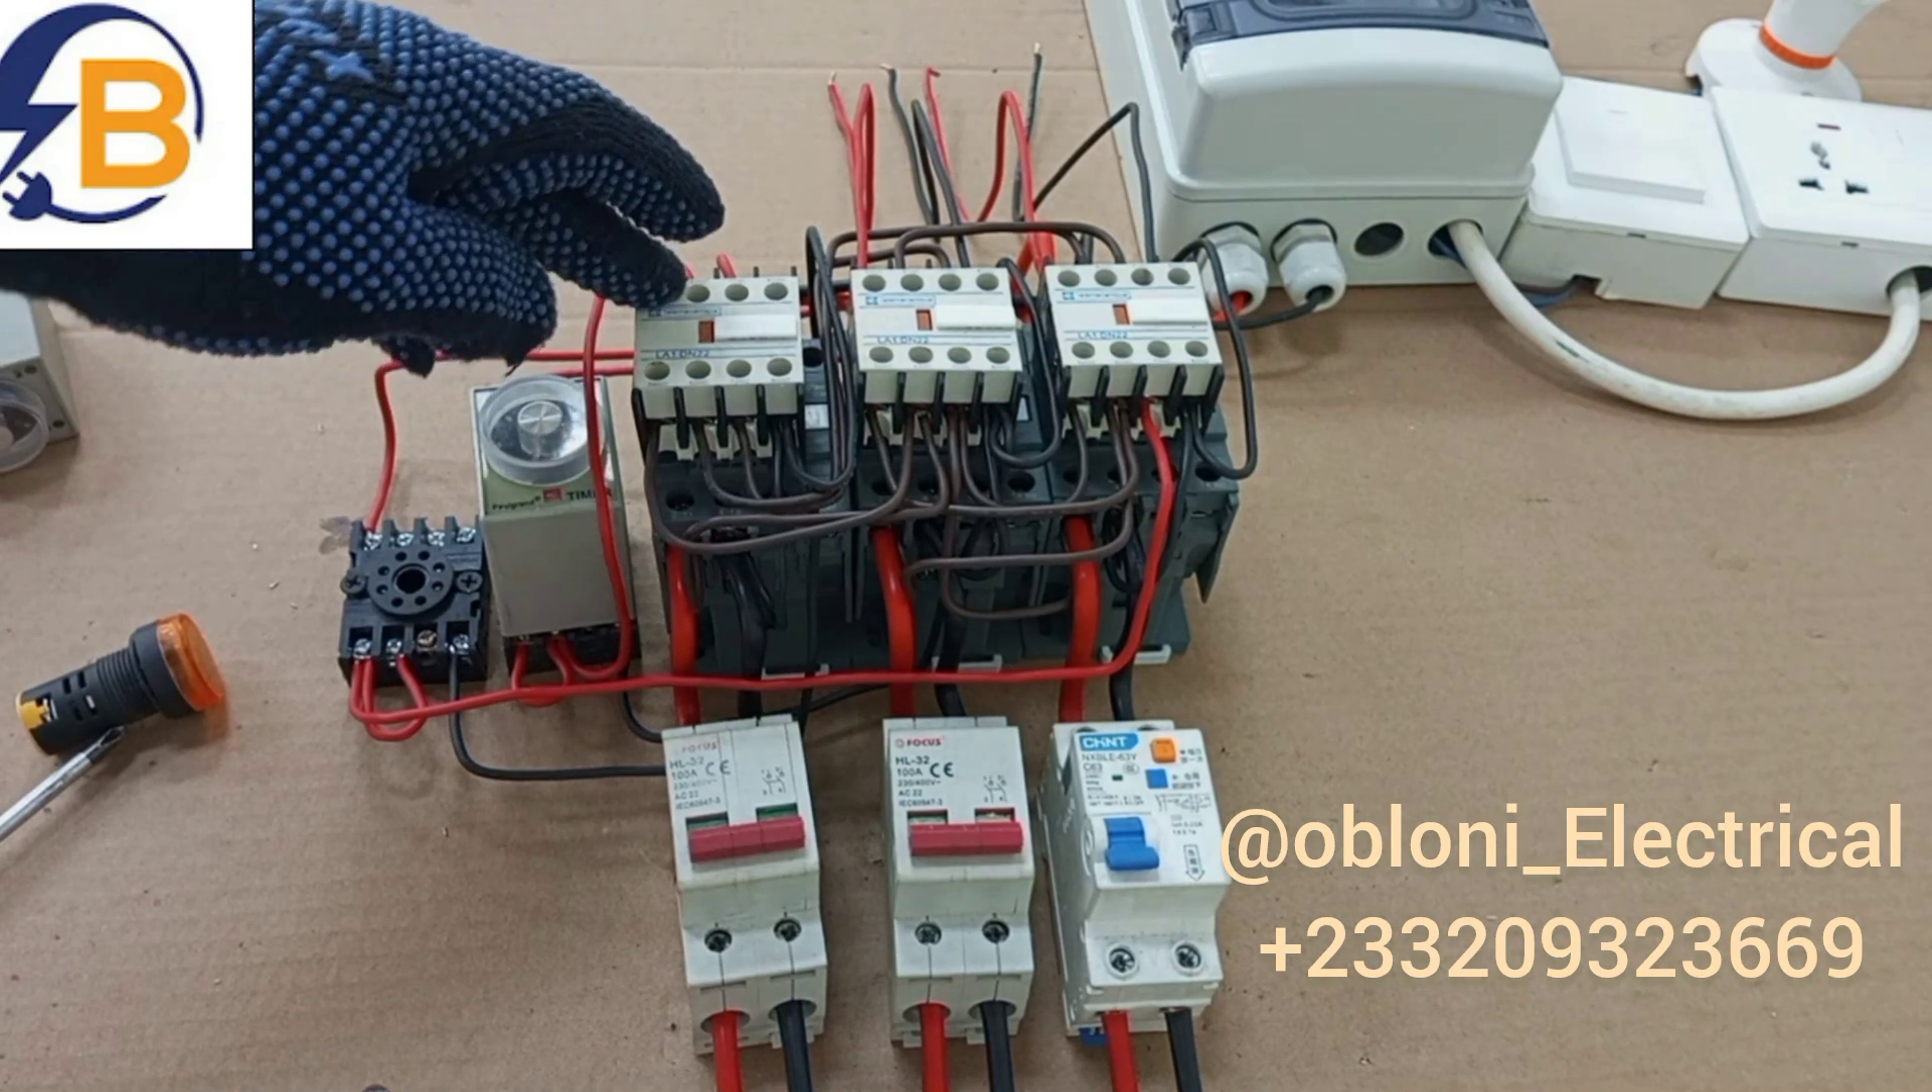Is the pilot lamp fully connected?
No.